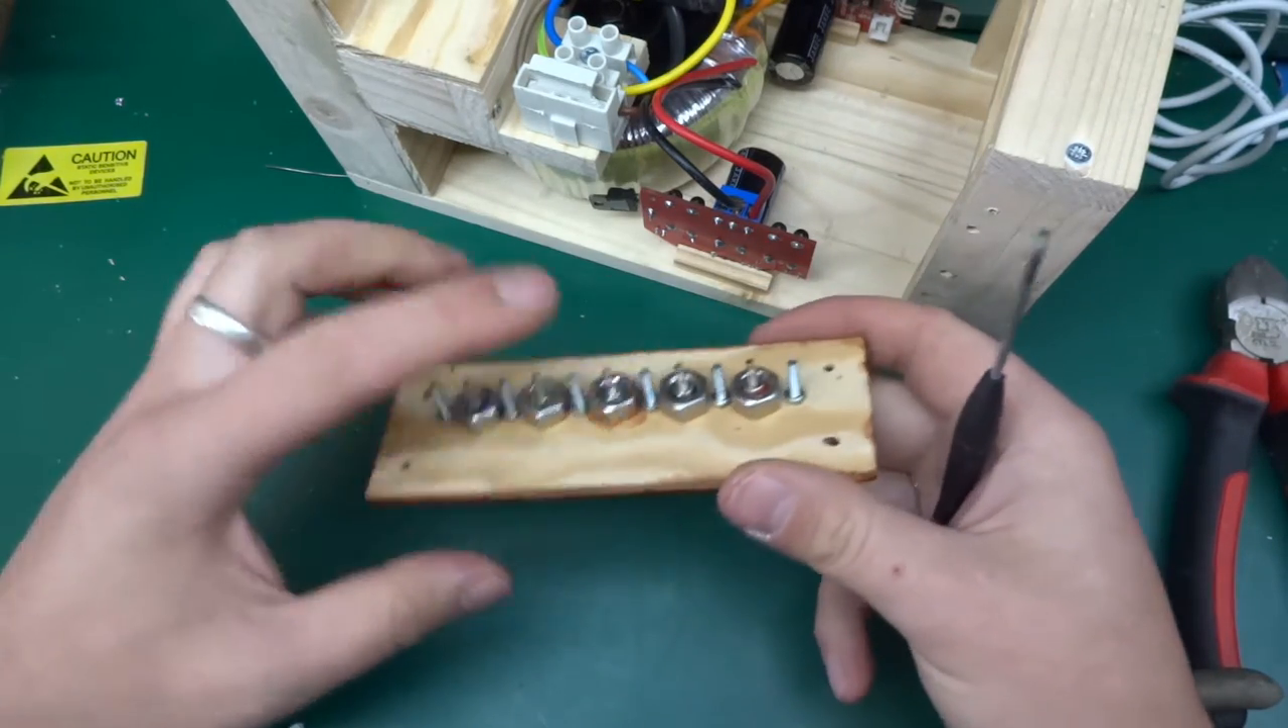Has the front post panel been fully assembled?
Yes.